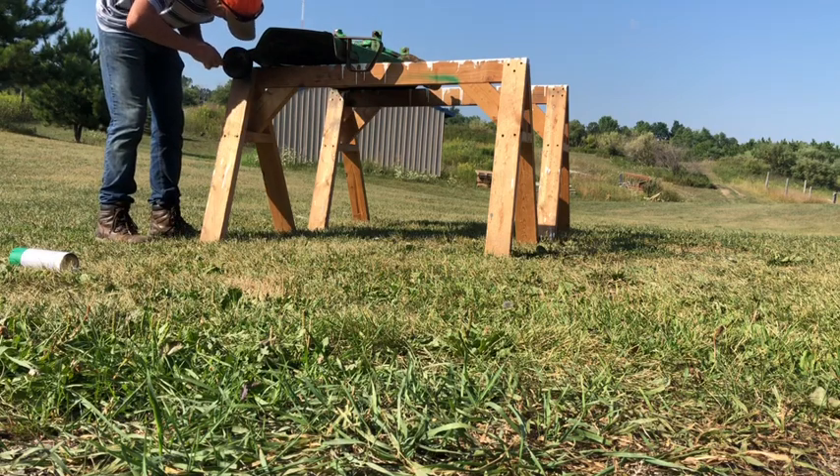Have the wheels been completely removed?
No.